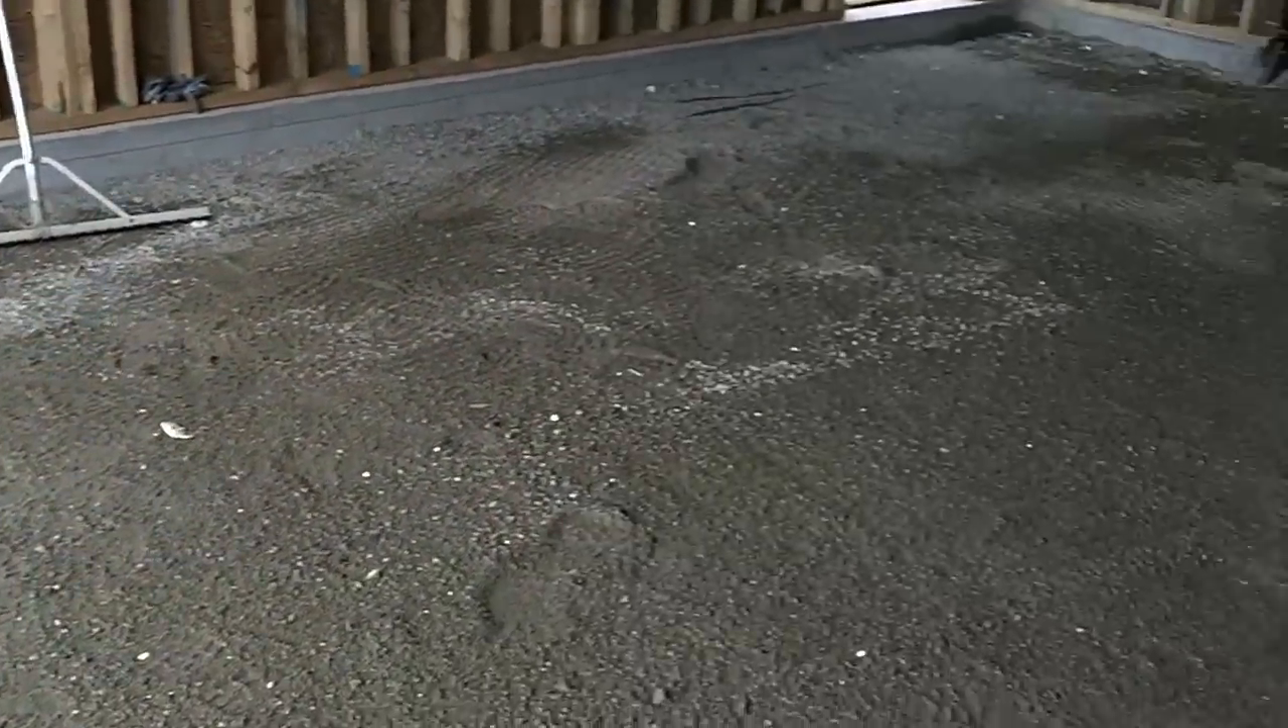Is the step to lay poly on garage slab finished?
No.